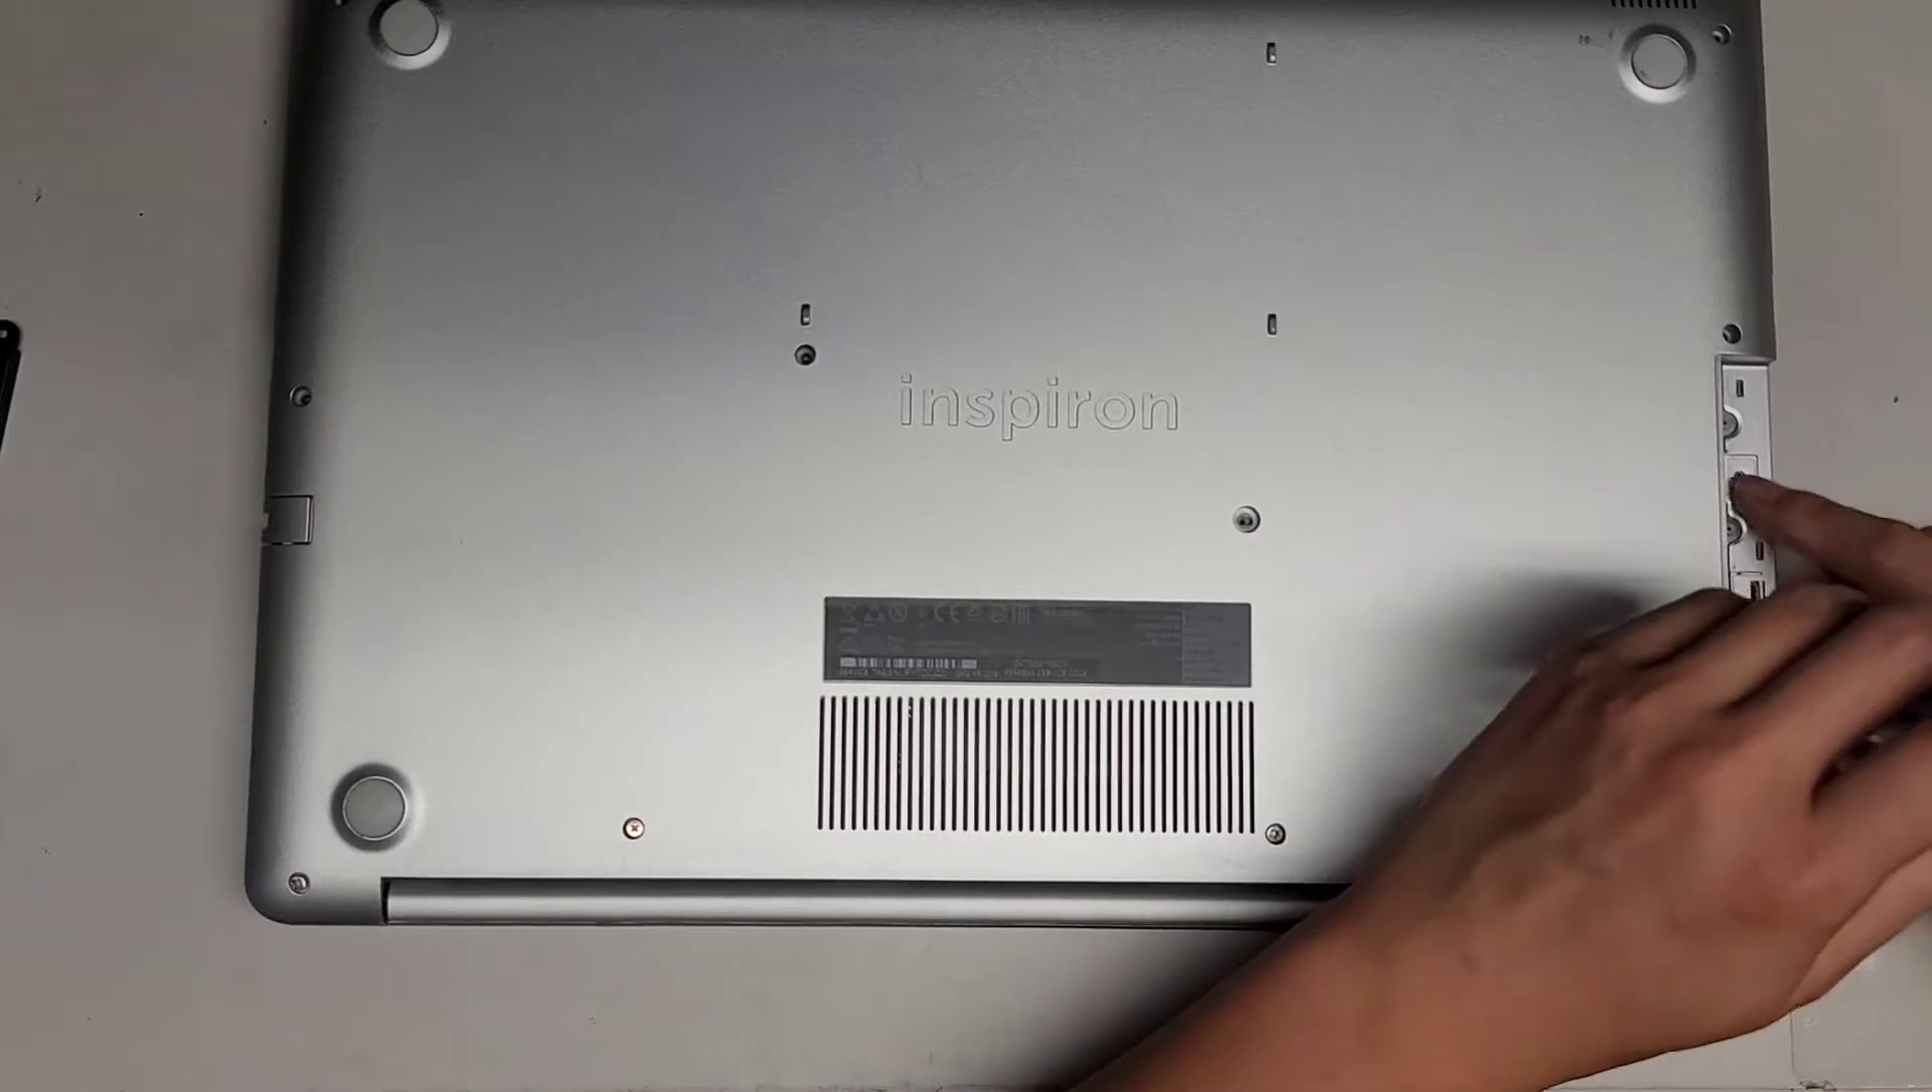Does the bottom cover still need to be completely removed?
Yes.